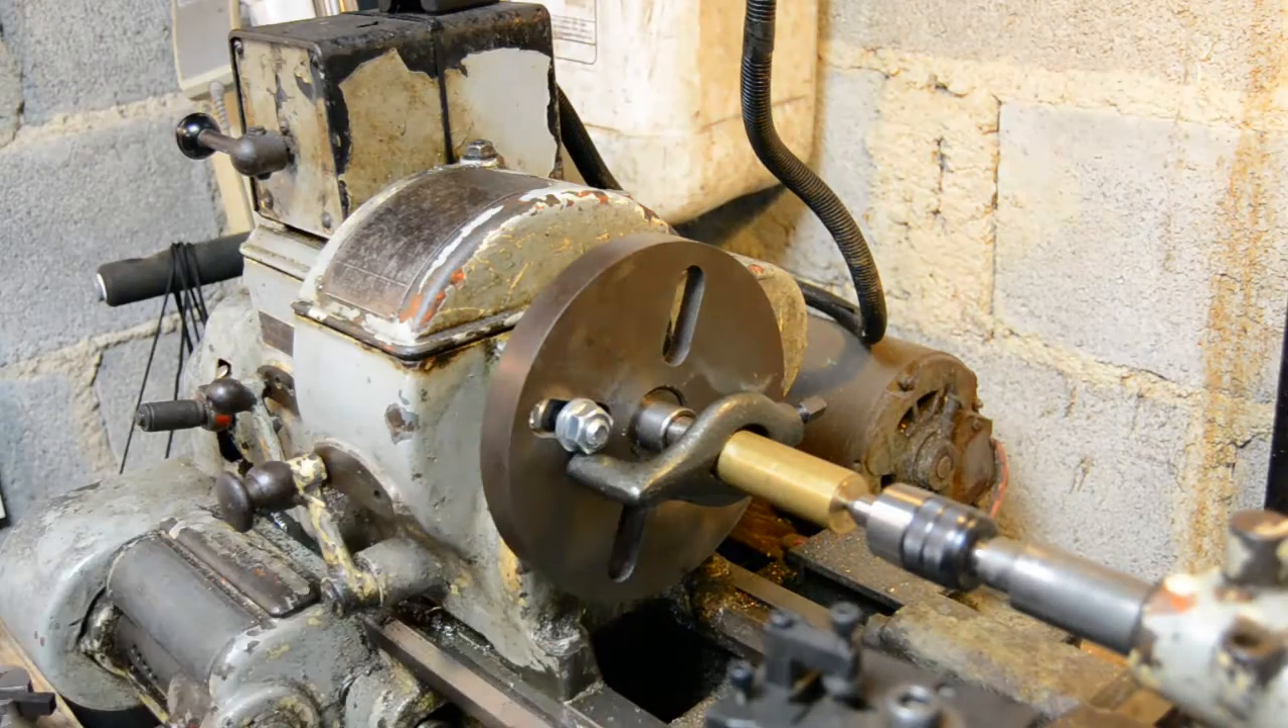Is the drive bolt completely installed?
Yes.